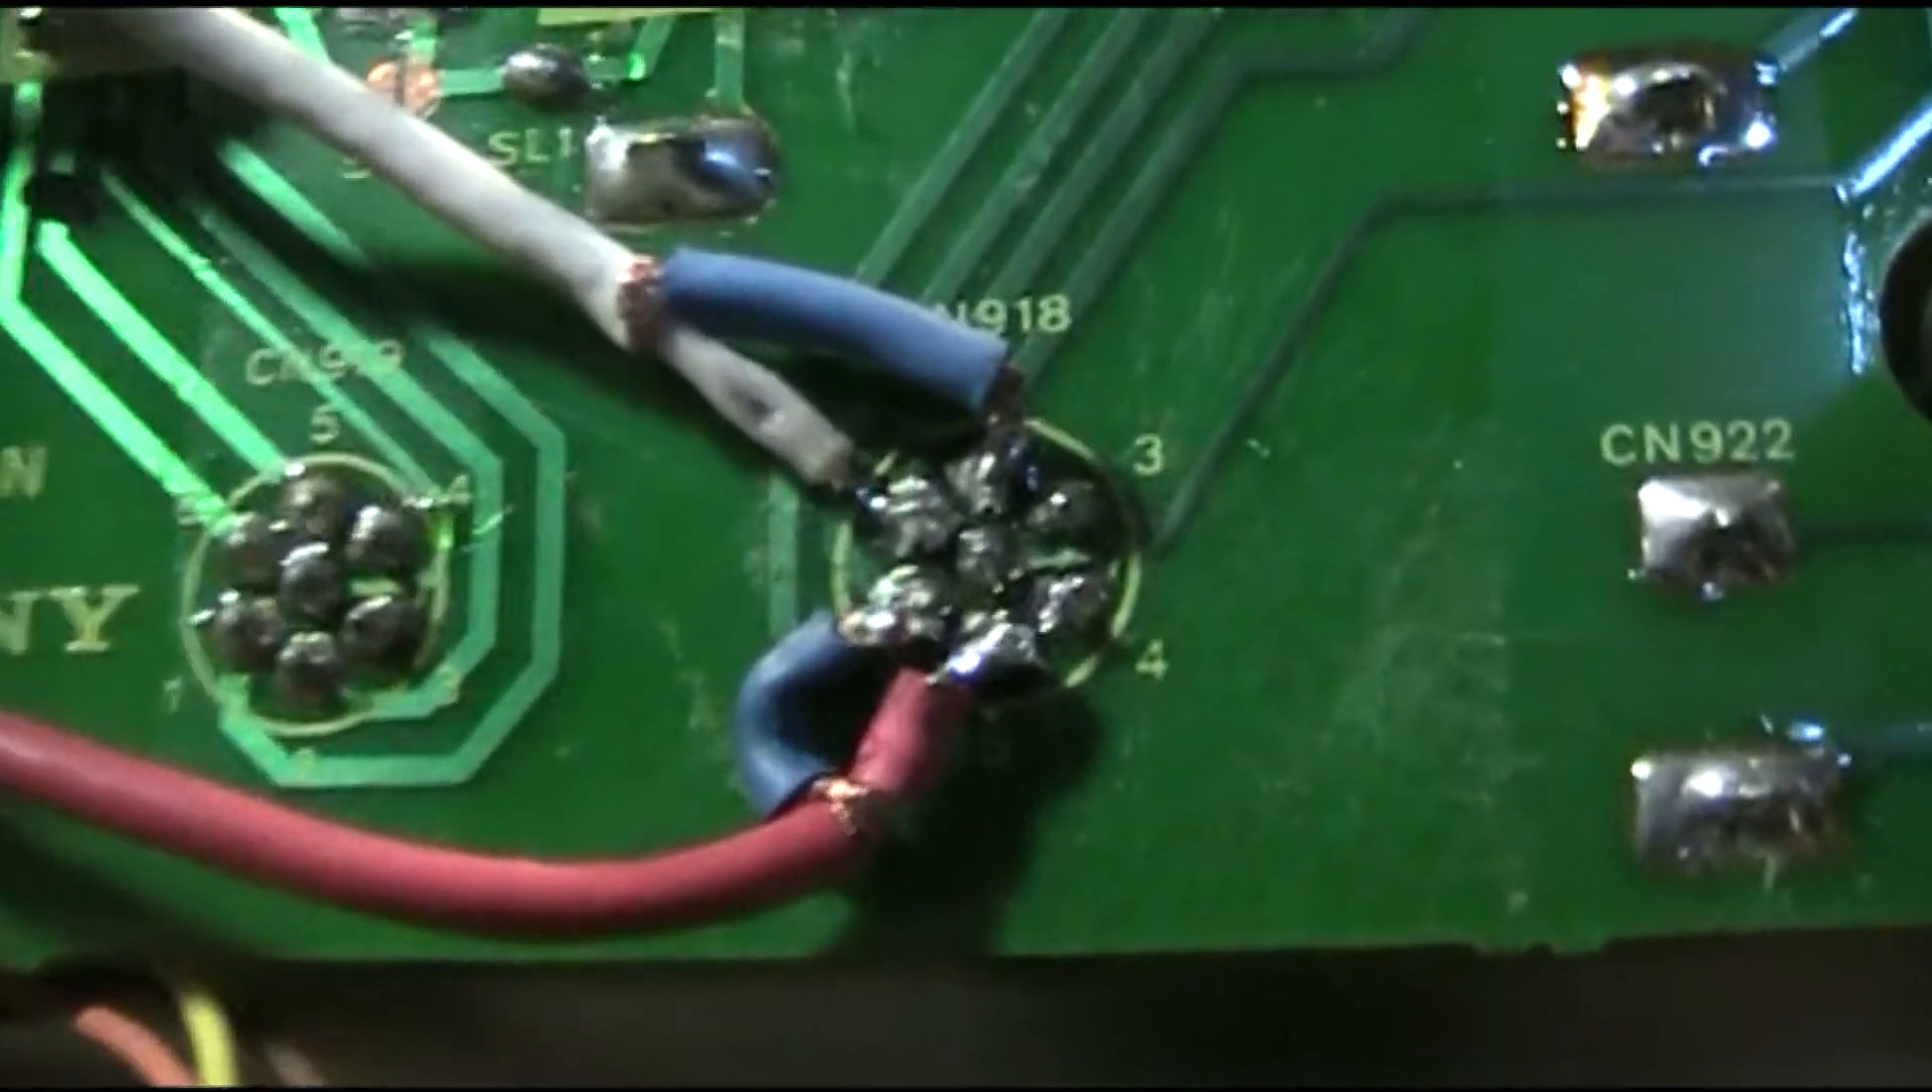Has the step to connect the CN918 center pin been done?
No.